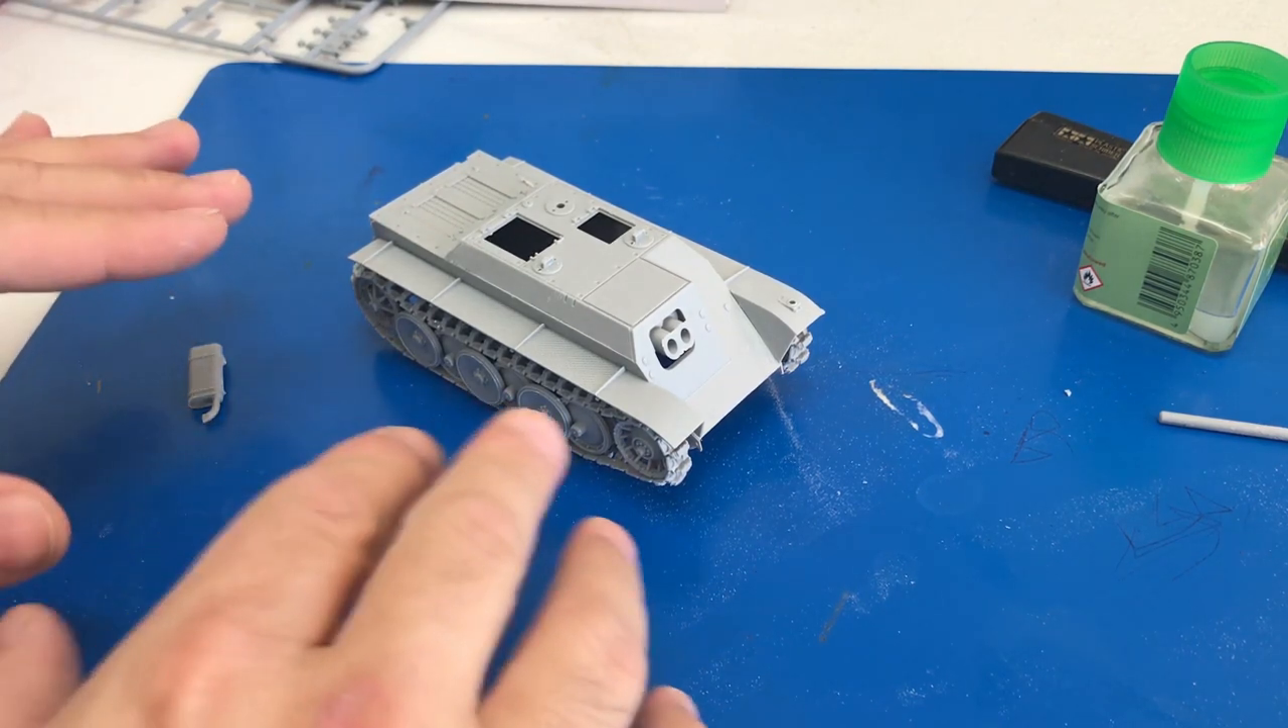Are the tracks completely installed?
Yes.